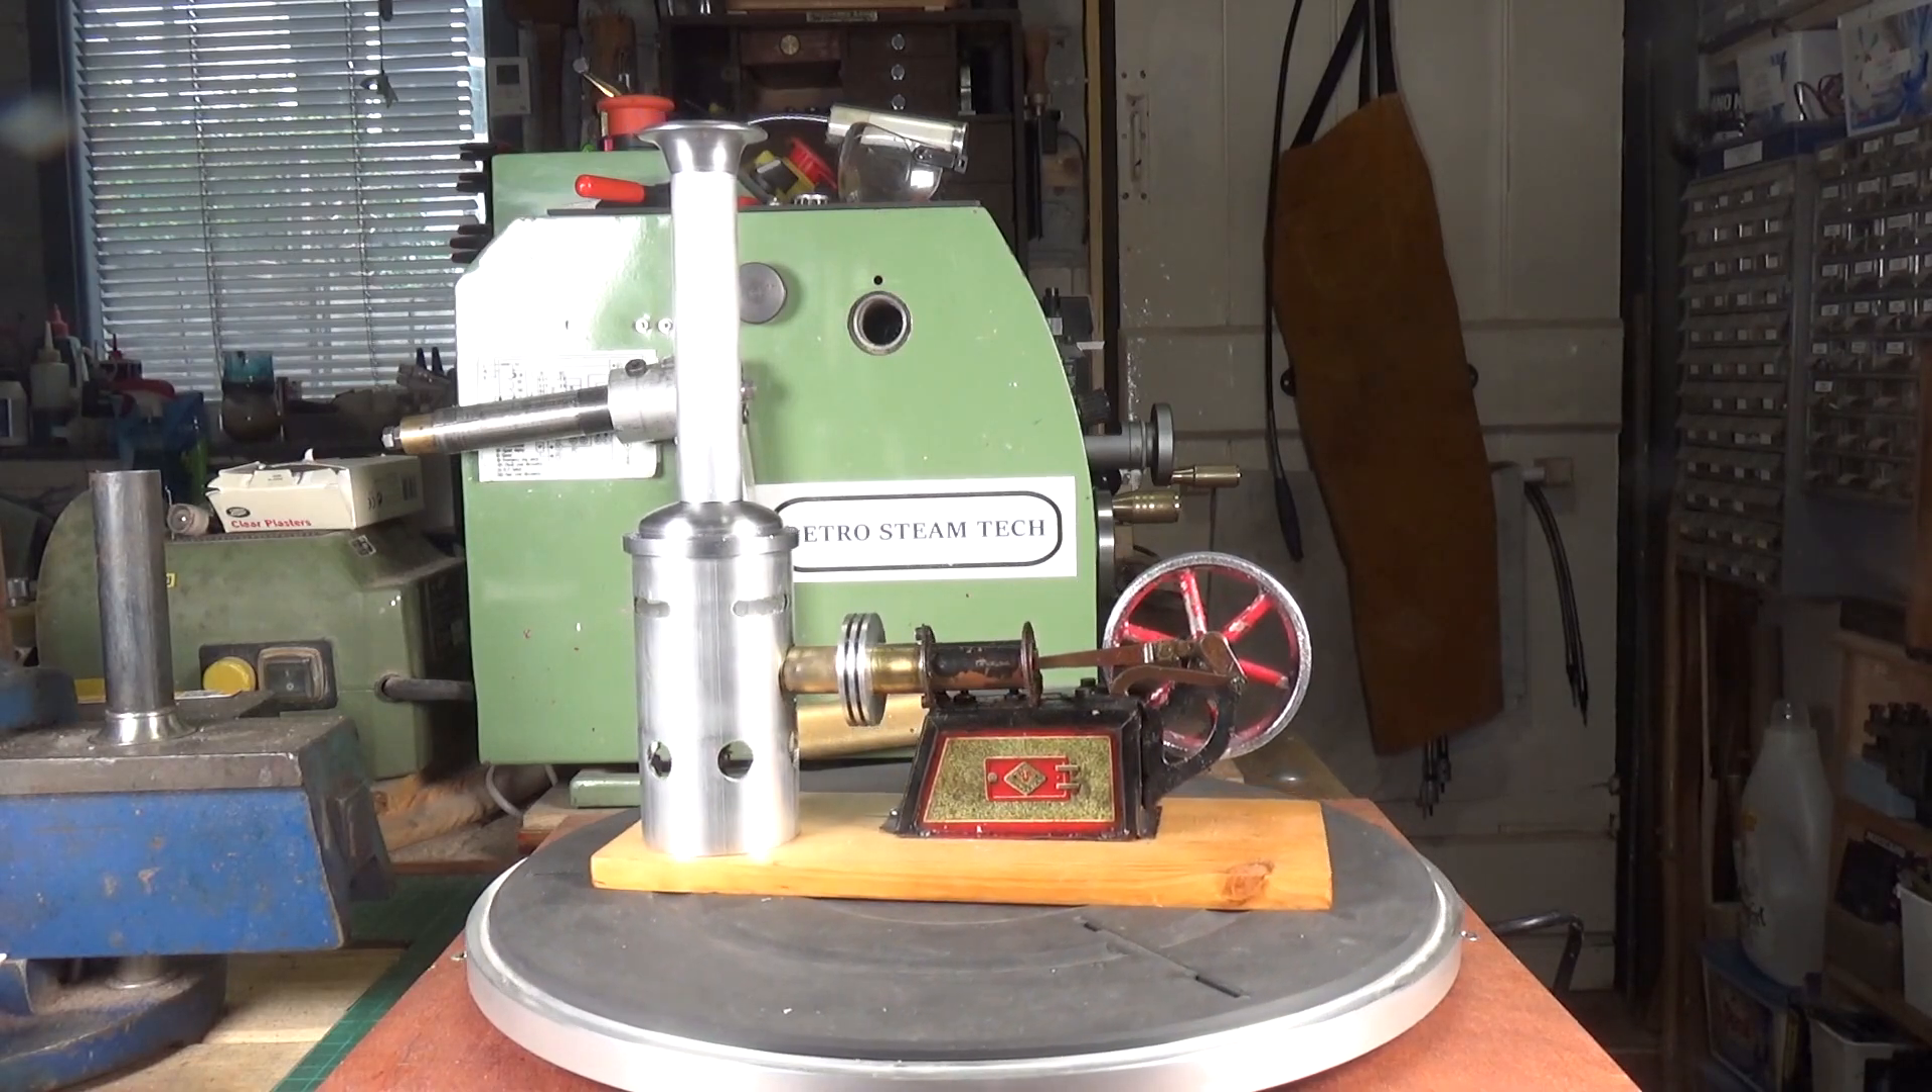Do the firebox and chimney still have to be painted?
Yes.